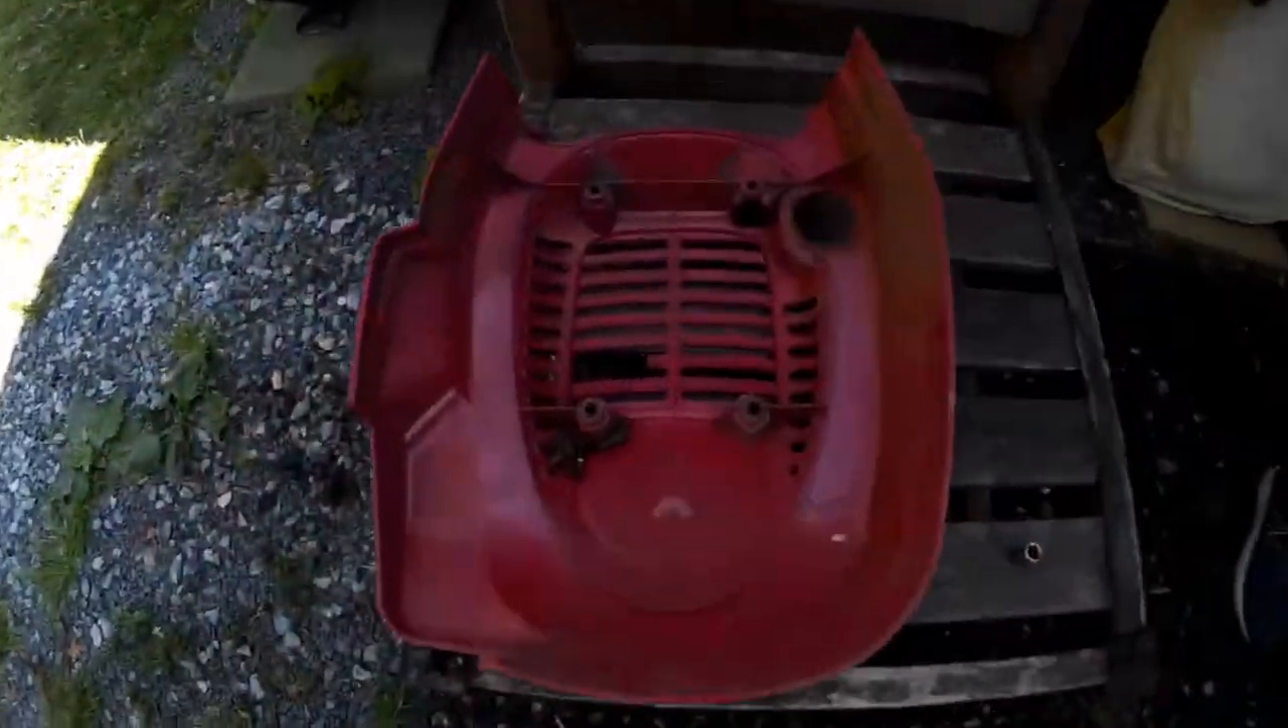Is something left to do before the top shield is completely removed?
No.